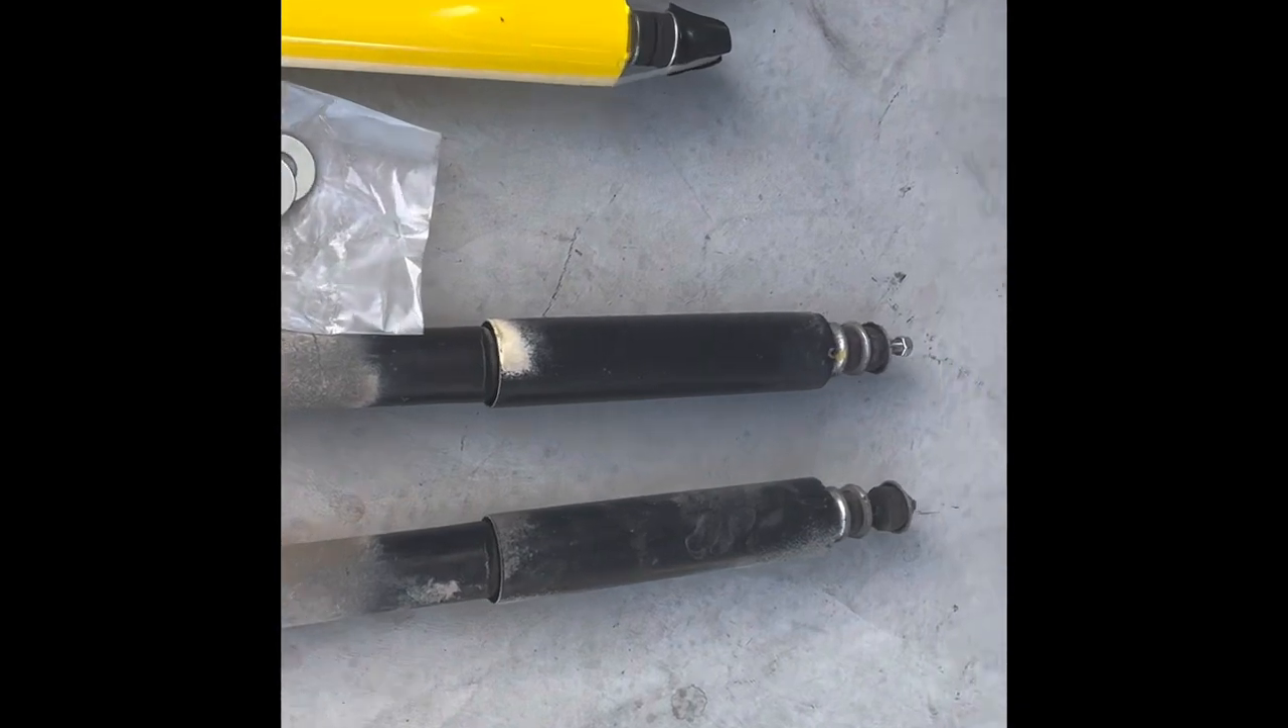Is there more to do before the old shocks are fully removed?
No.